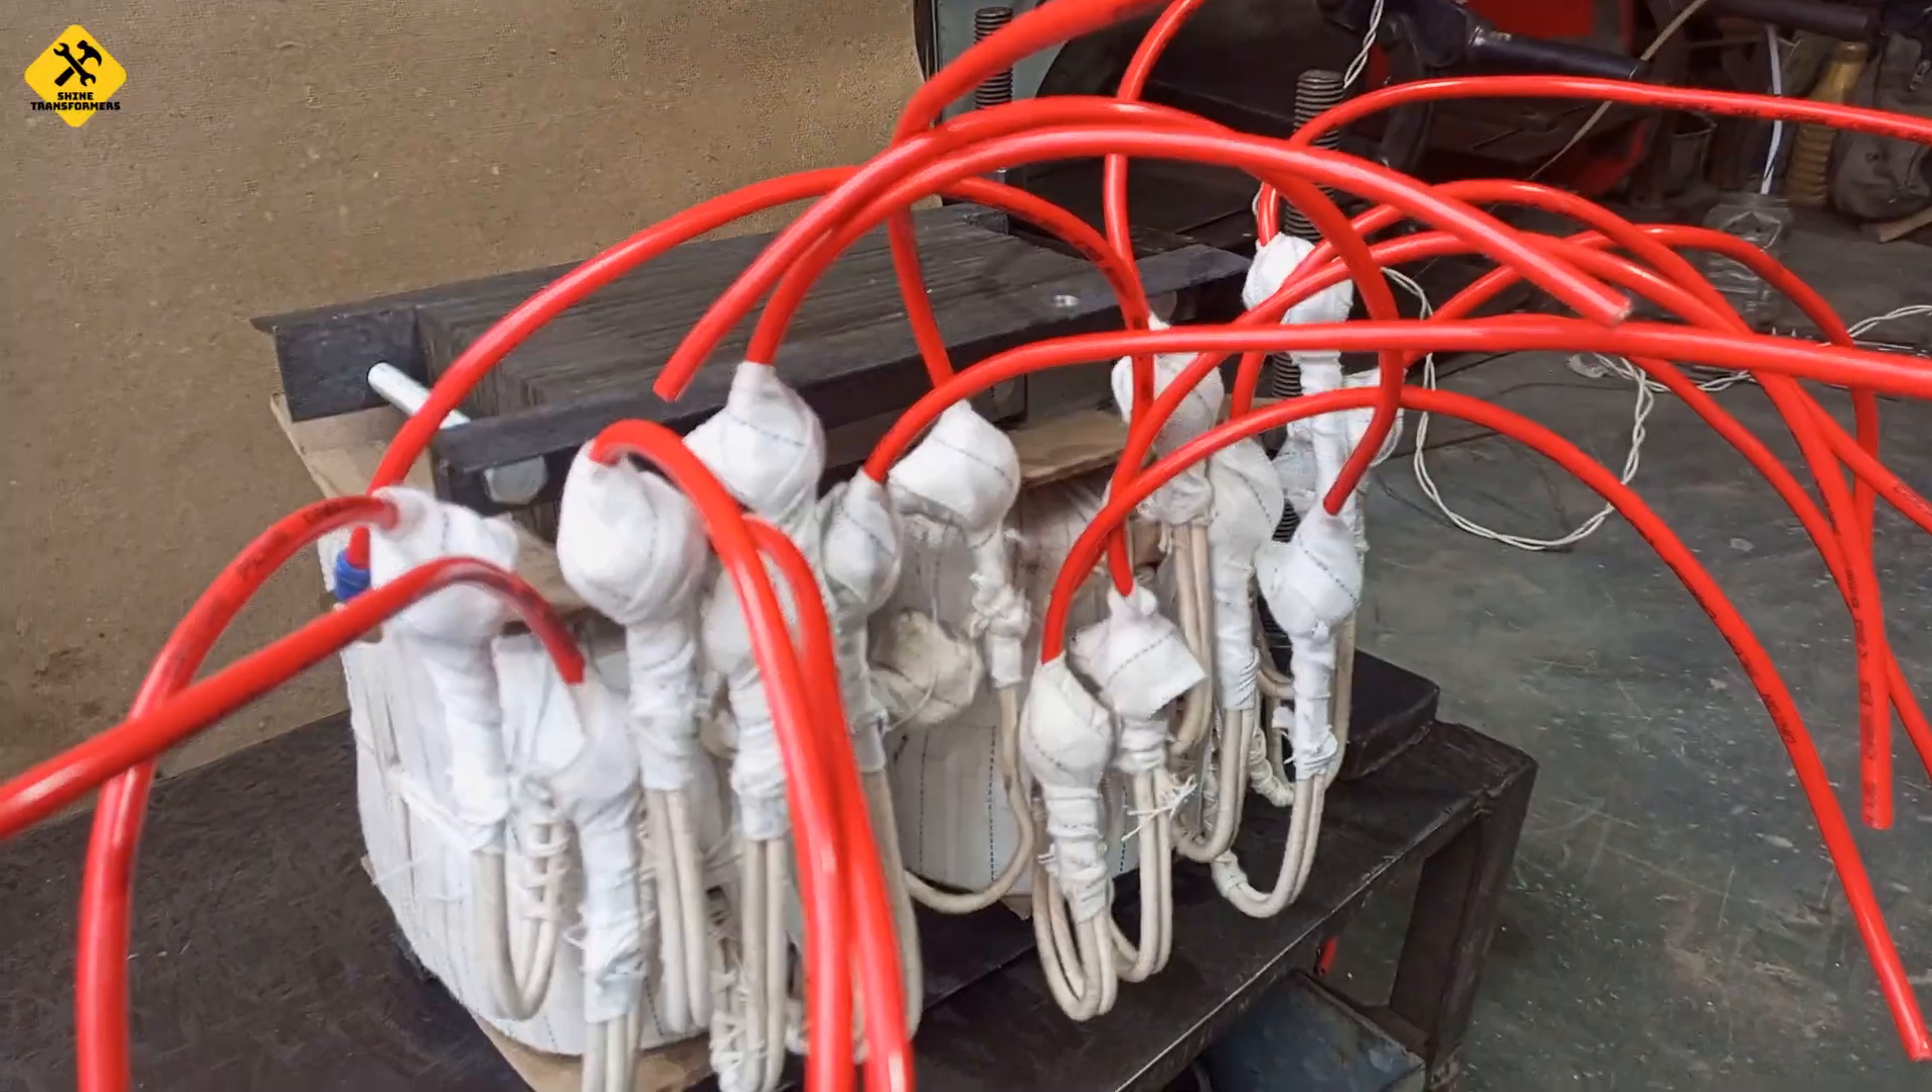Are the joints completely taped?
Yes.